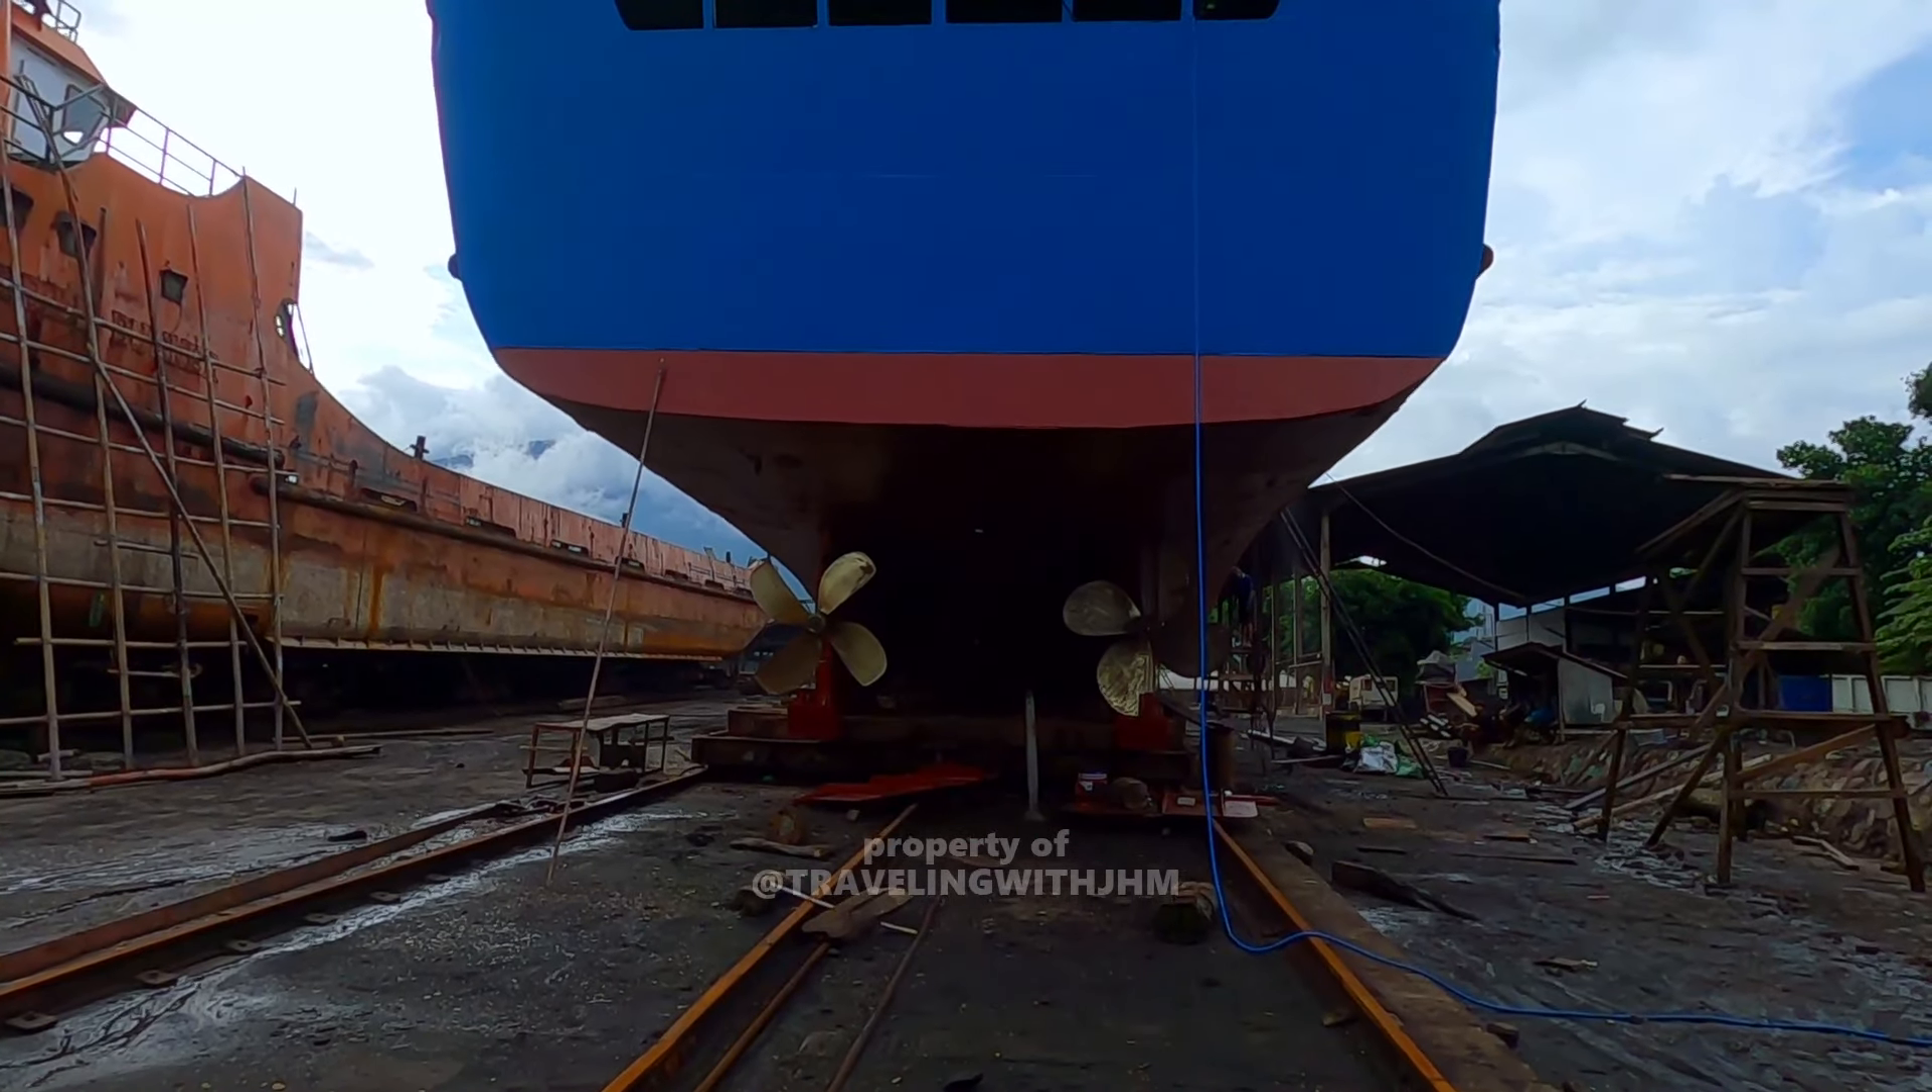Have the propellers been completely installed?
Yes.